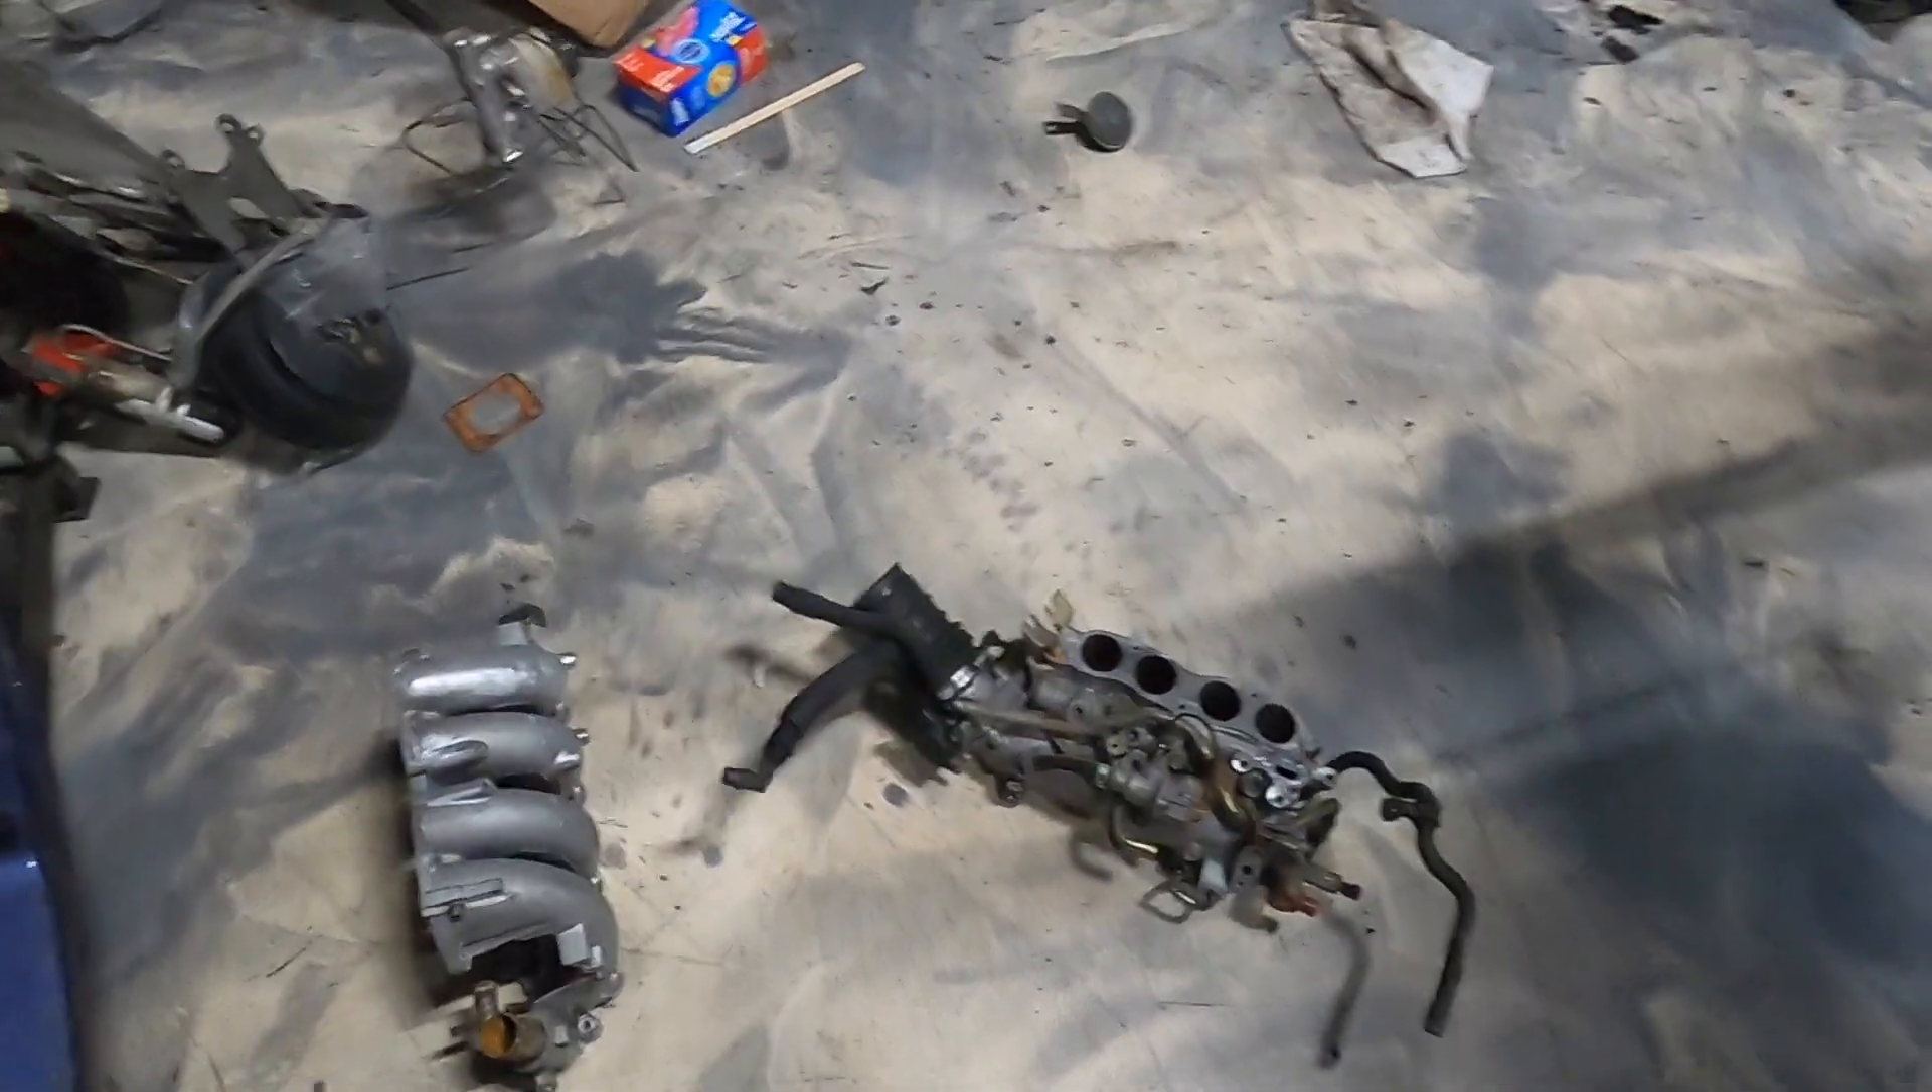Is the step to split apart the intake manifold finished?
Yes.